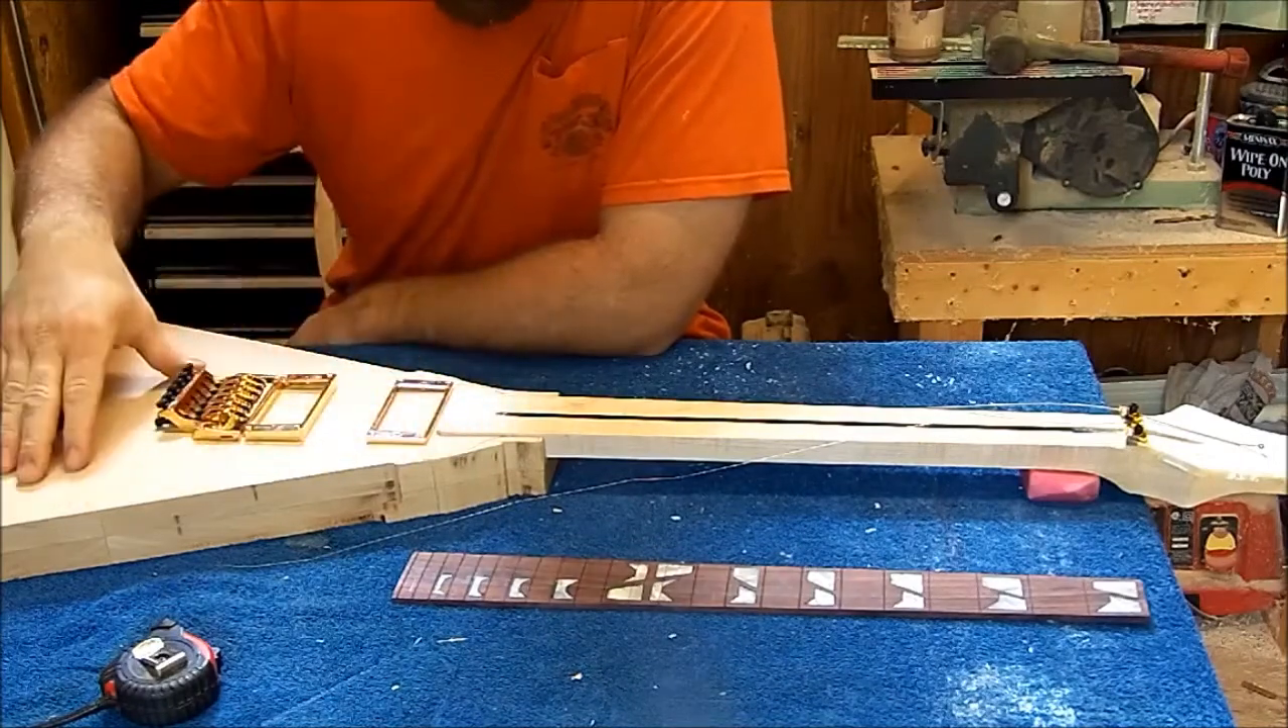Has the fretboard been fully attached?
No.